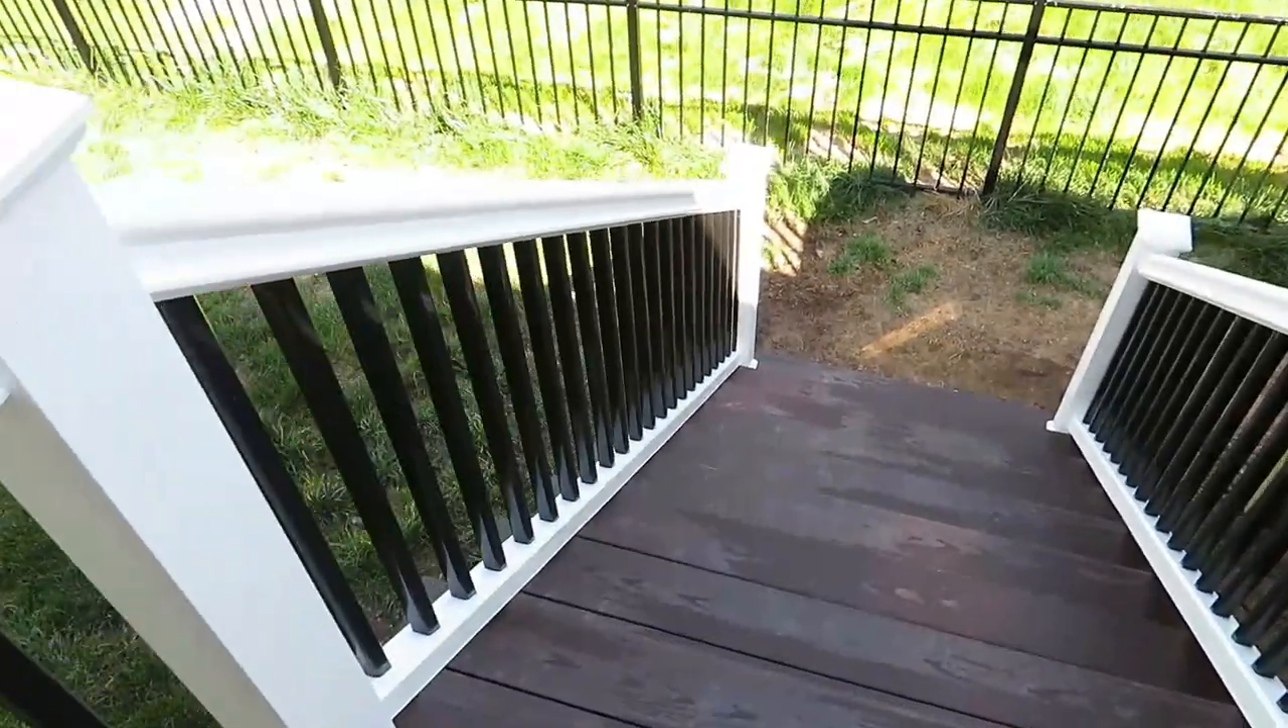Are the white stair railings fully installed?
Yes.